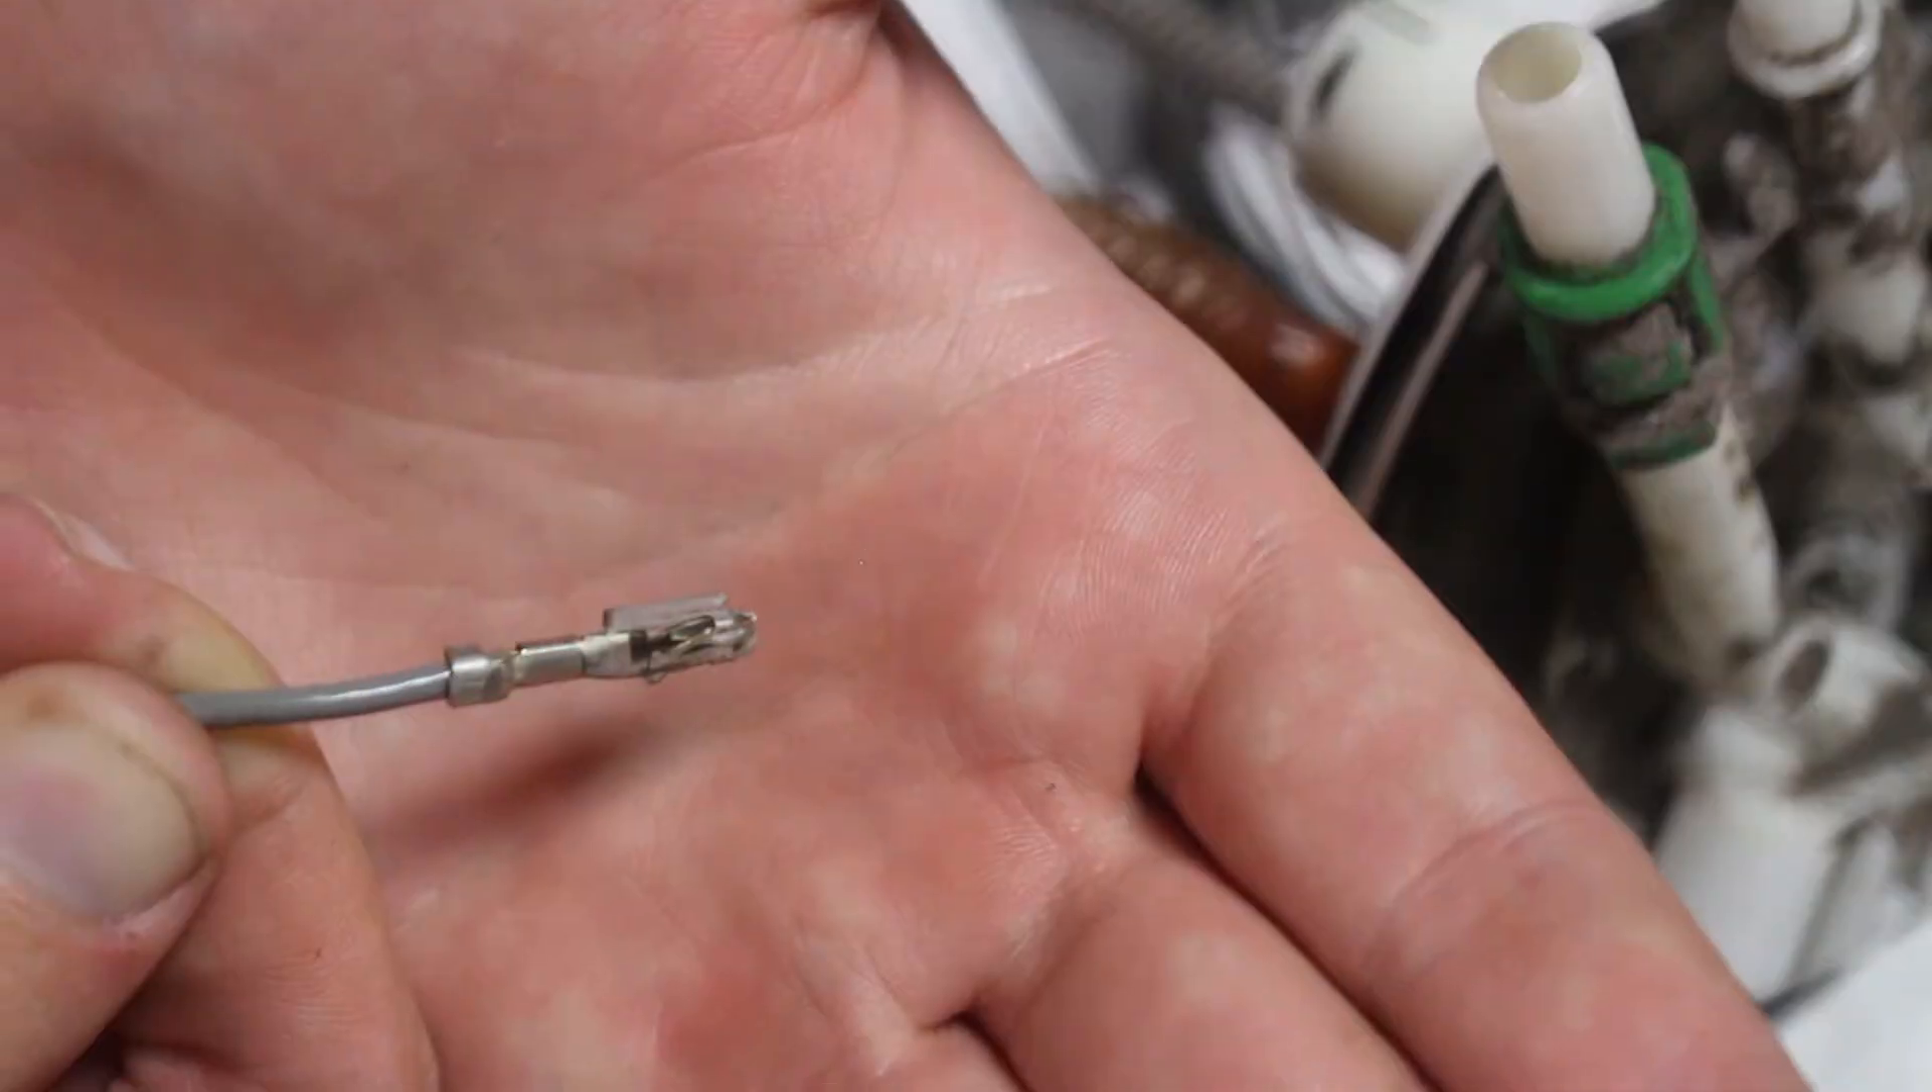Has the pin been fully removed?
Yes.